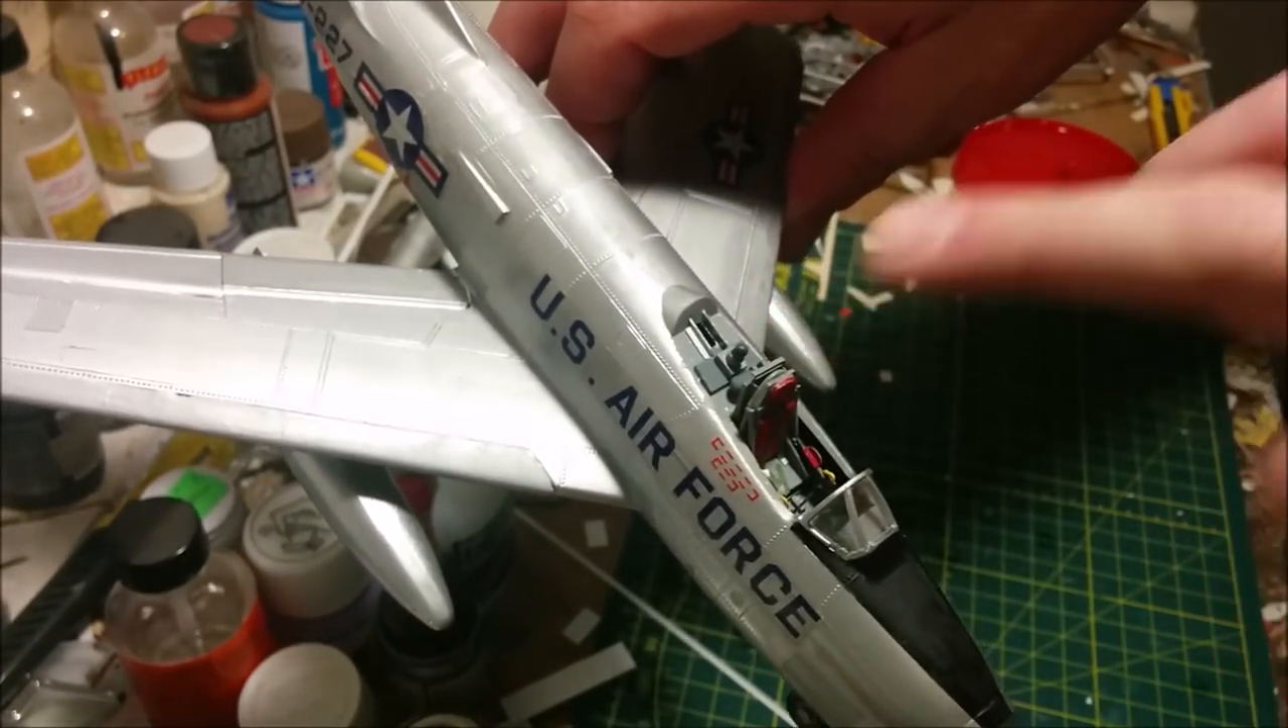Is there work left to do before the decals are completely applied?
No.